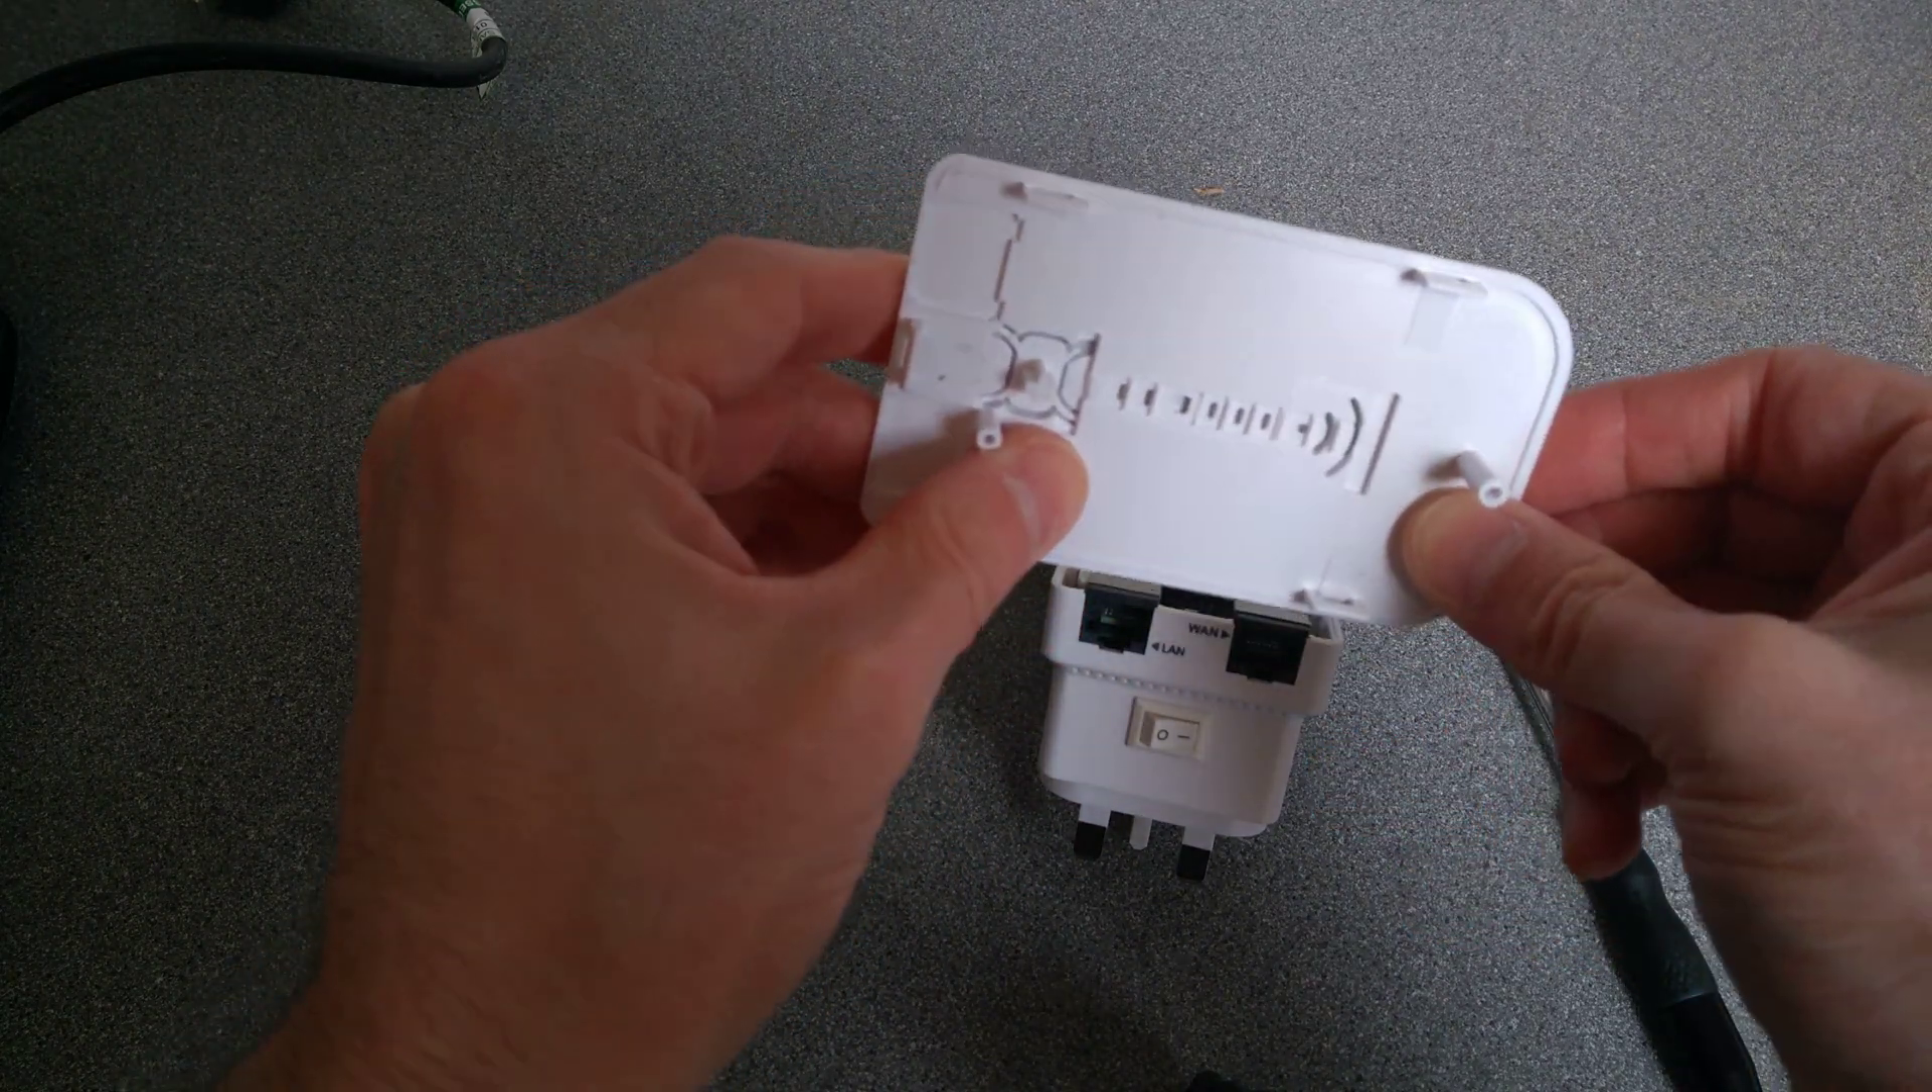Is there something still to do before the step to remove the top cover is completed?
No.